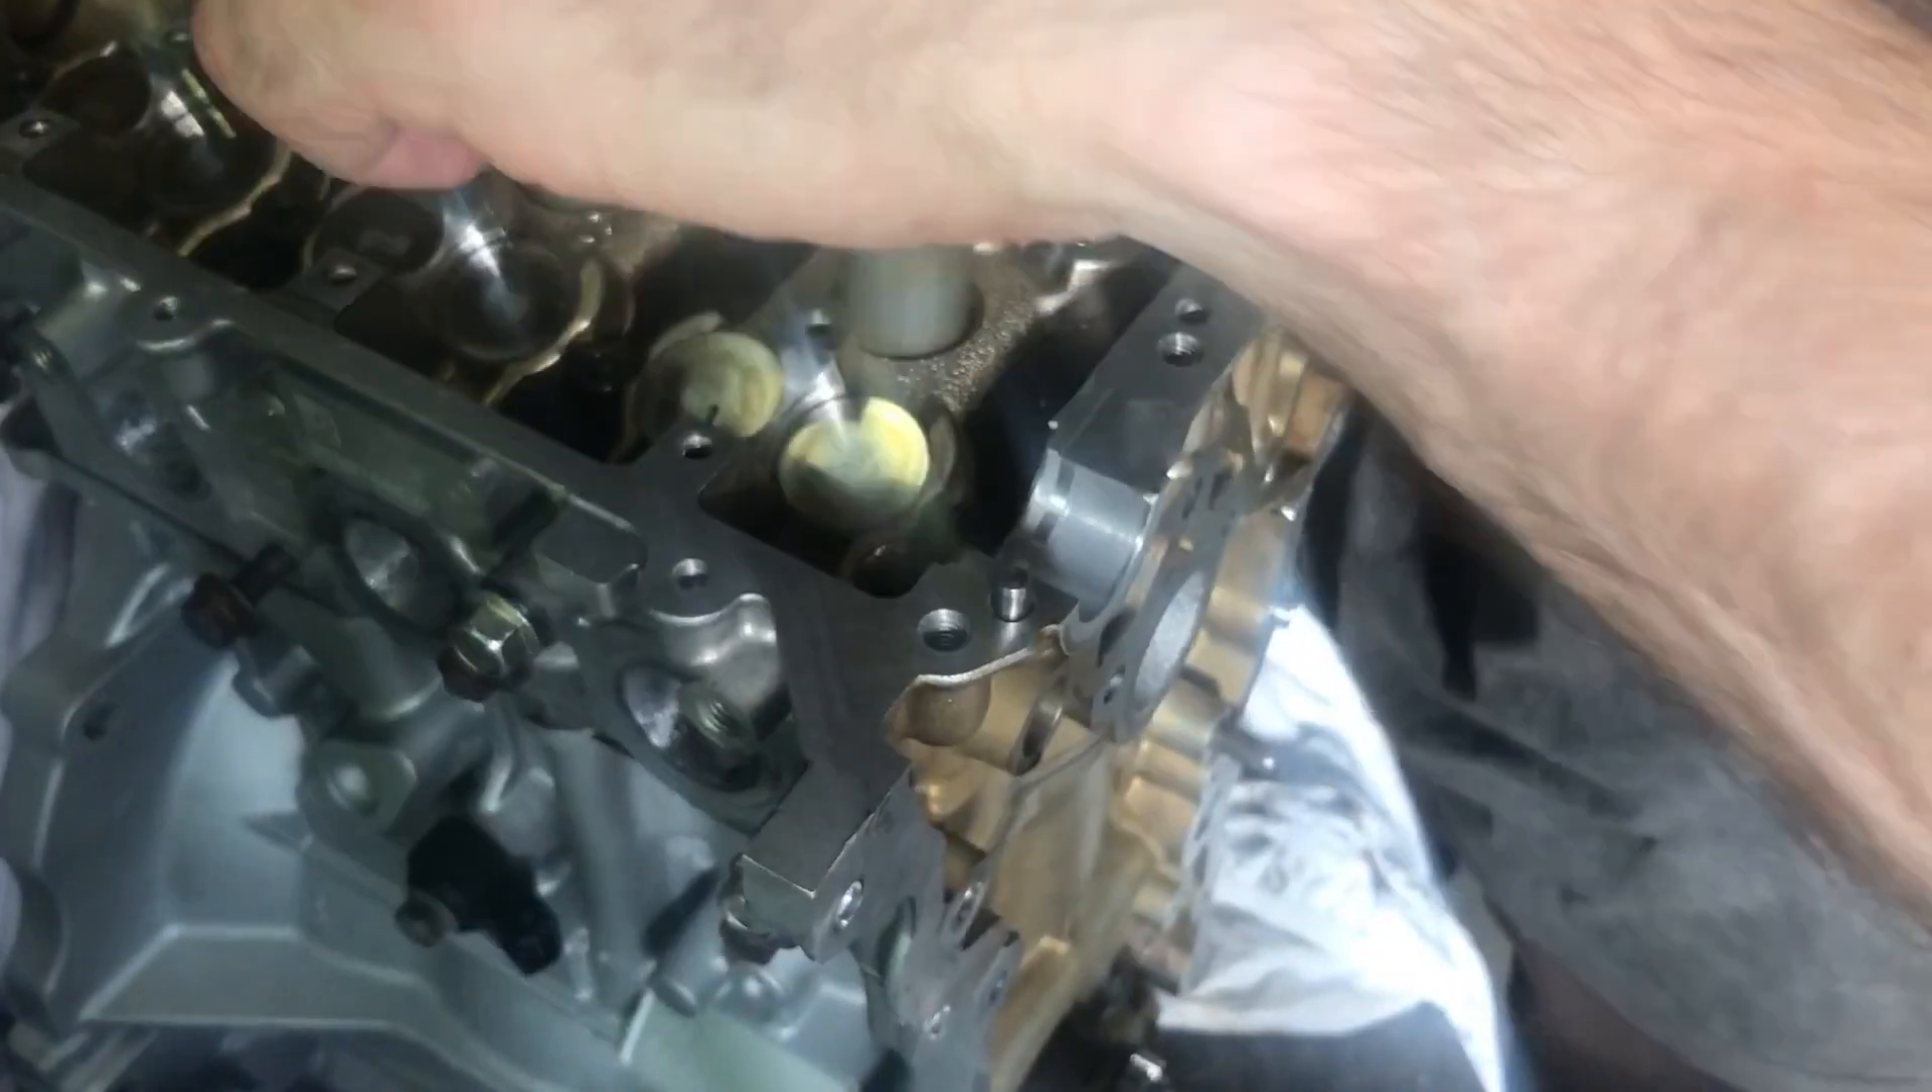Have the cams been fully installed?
No.